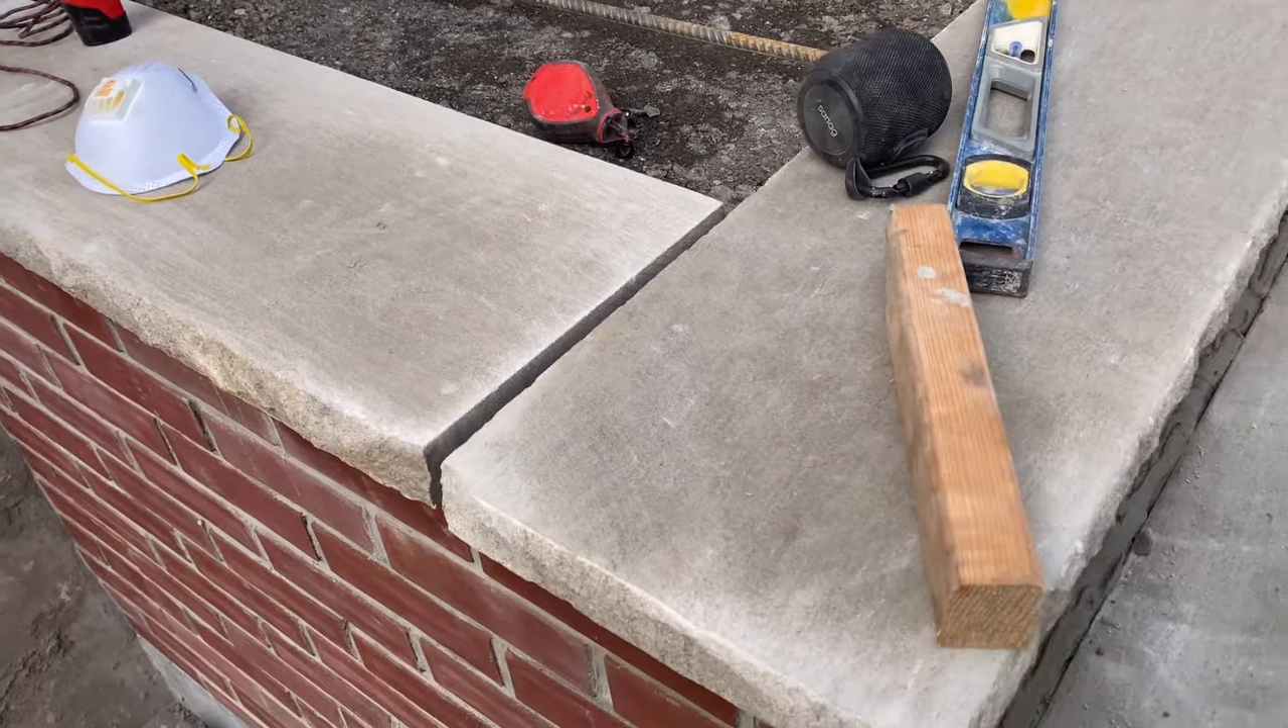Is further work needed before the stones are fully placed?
No.